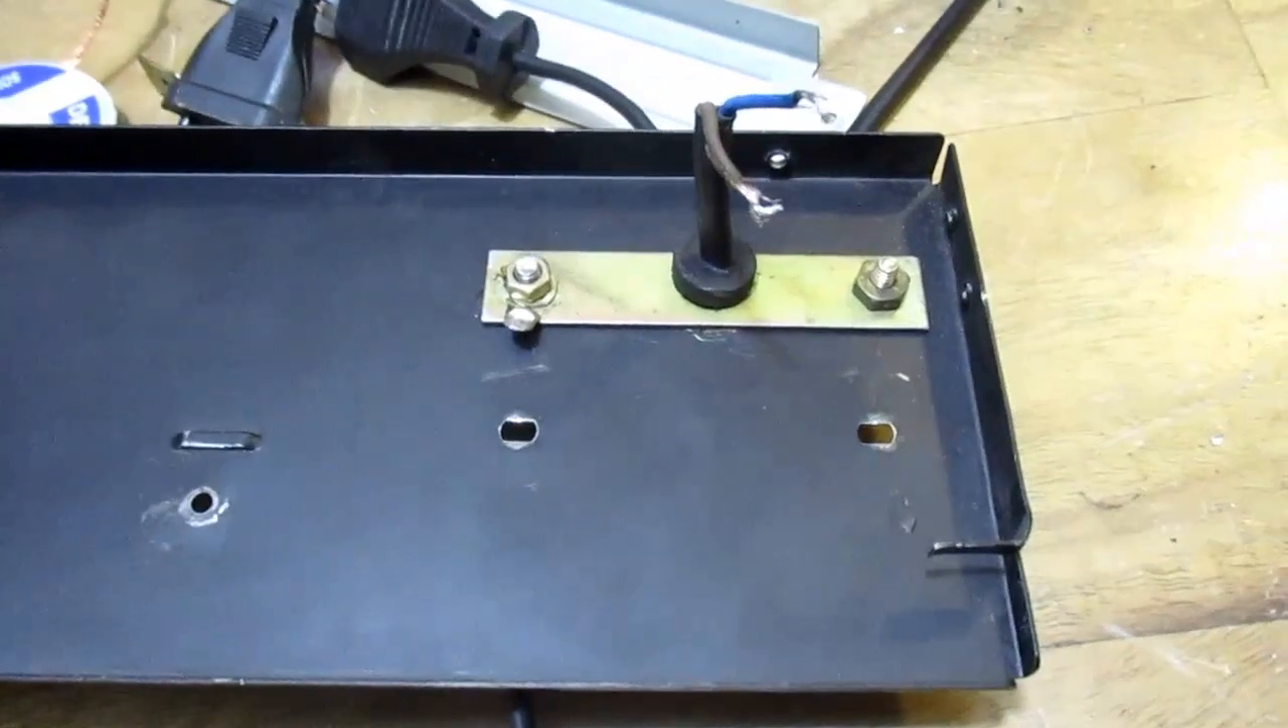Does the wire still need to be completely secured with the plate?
No.